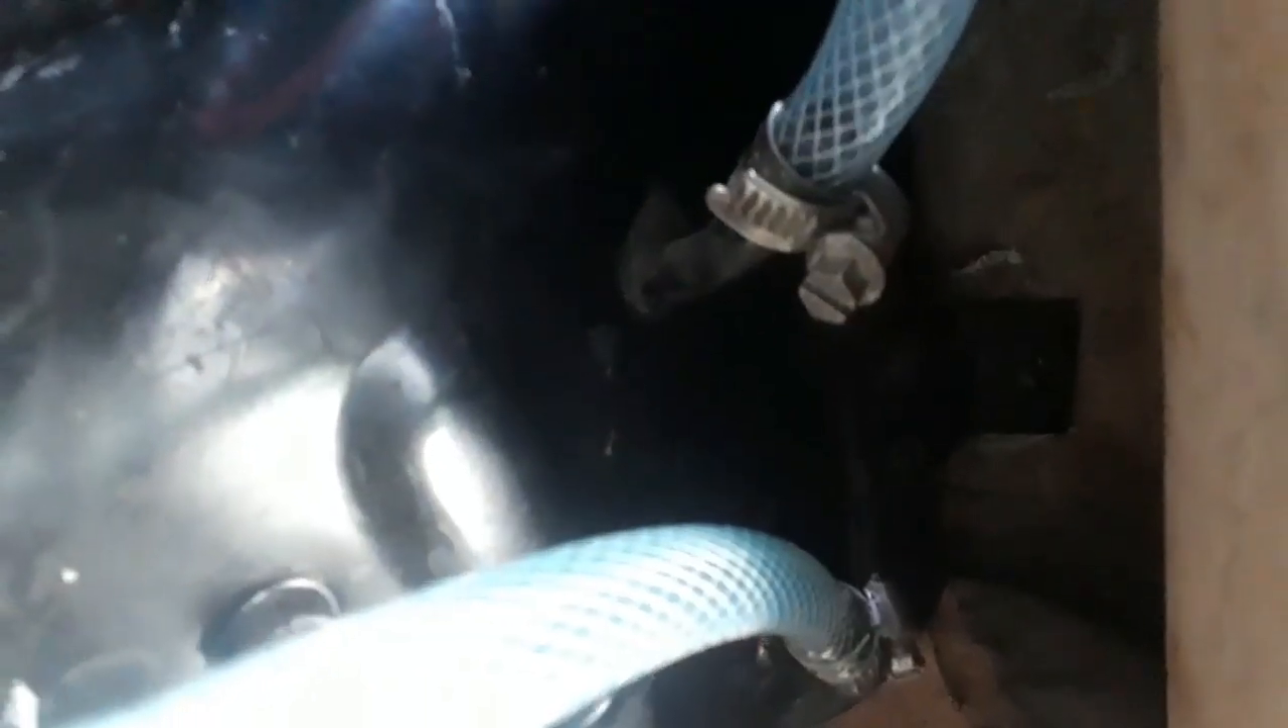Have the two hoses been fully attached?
Yes.